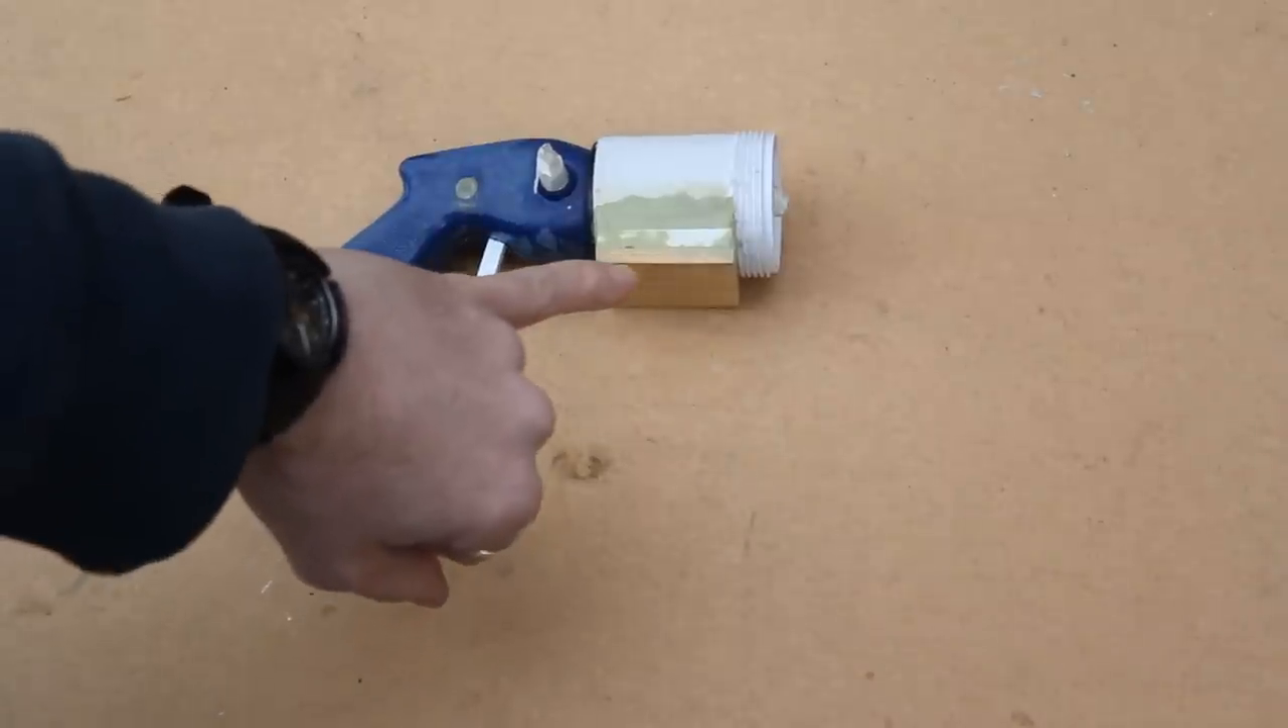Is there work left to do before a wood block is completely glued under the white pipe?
No.